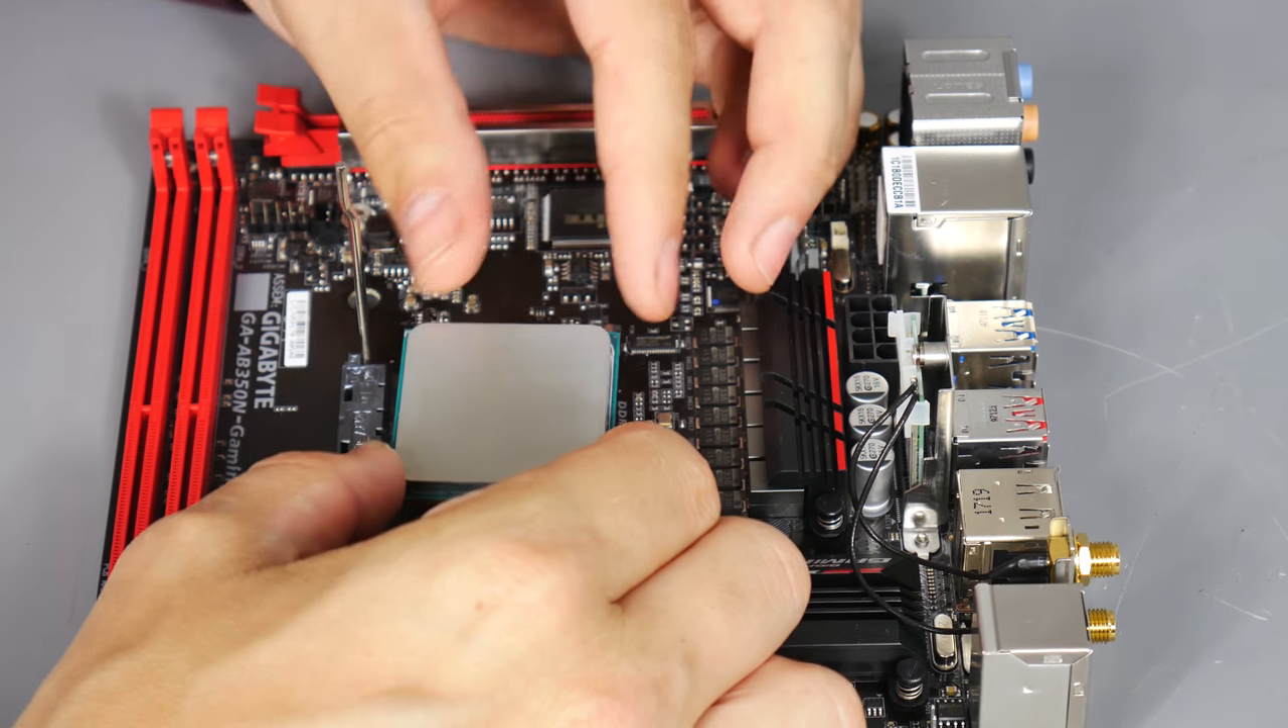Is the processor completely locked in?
No.